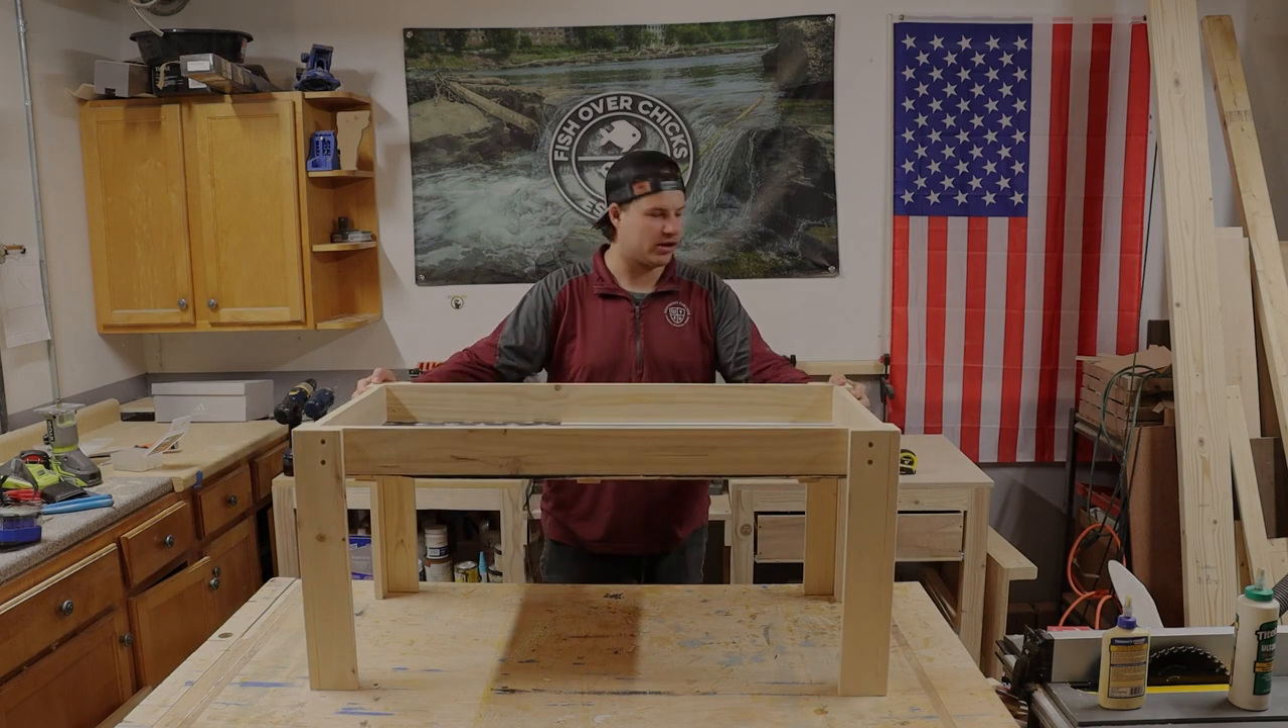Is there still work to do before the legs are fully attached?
No.